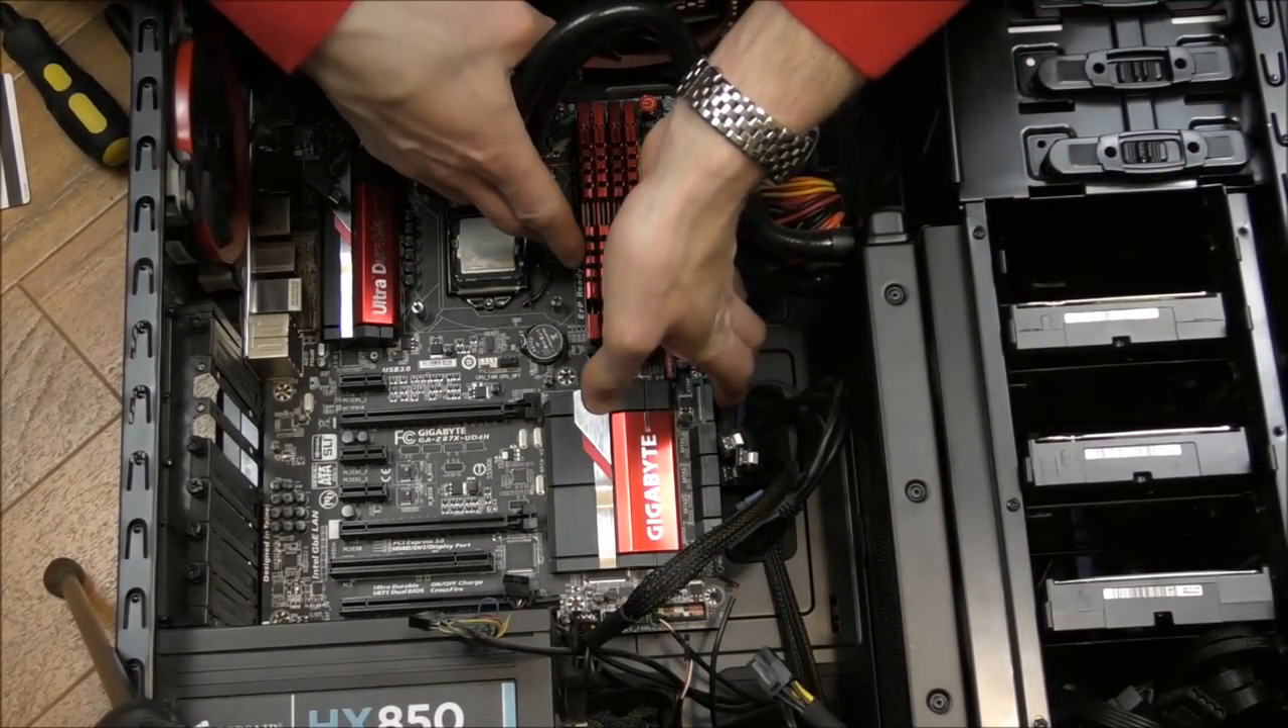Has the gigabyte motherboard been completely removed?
No.